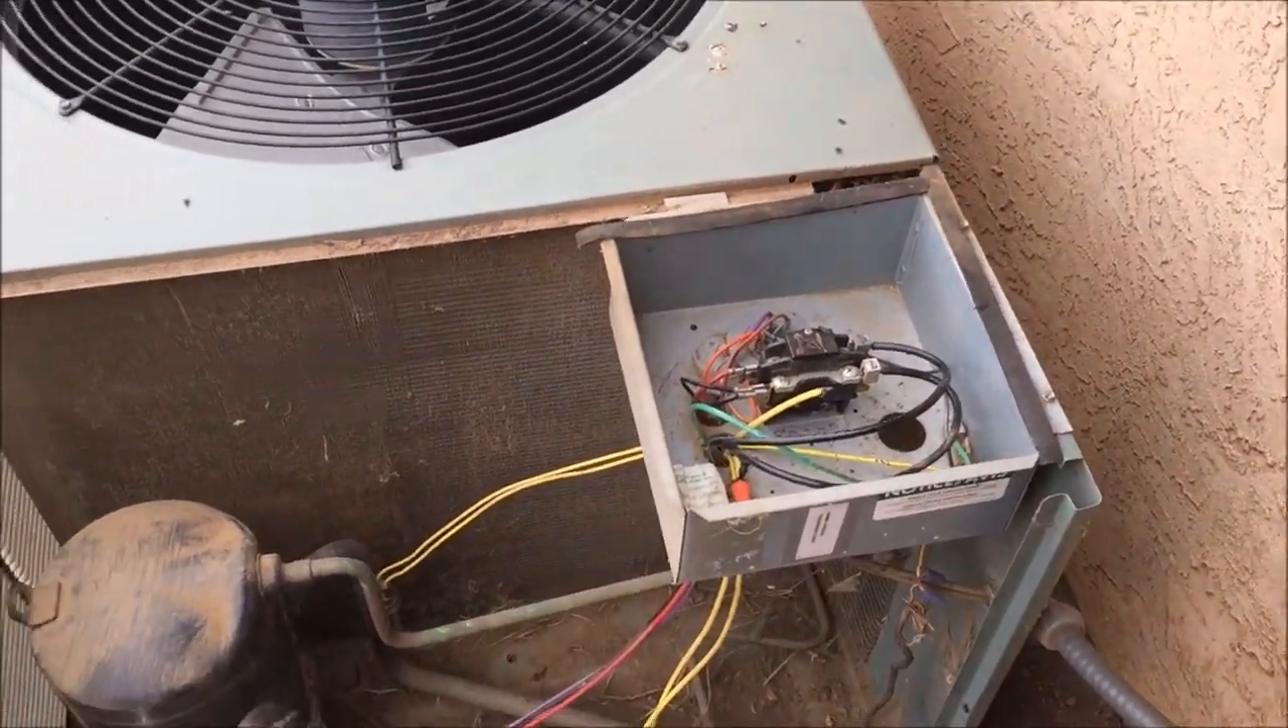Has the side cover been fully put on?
No.